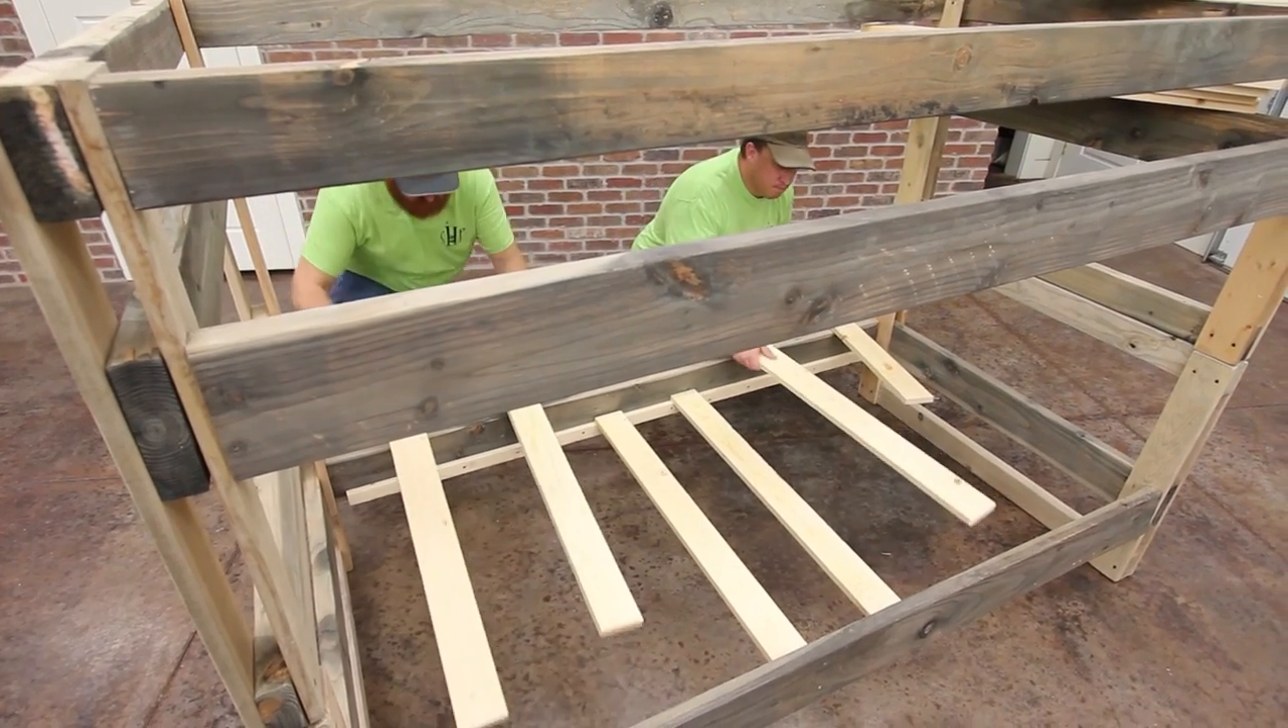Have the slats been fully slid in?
No.